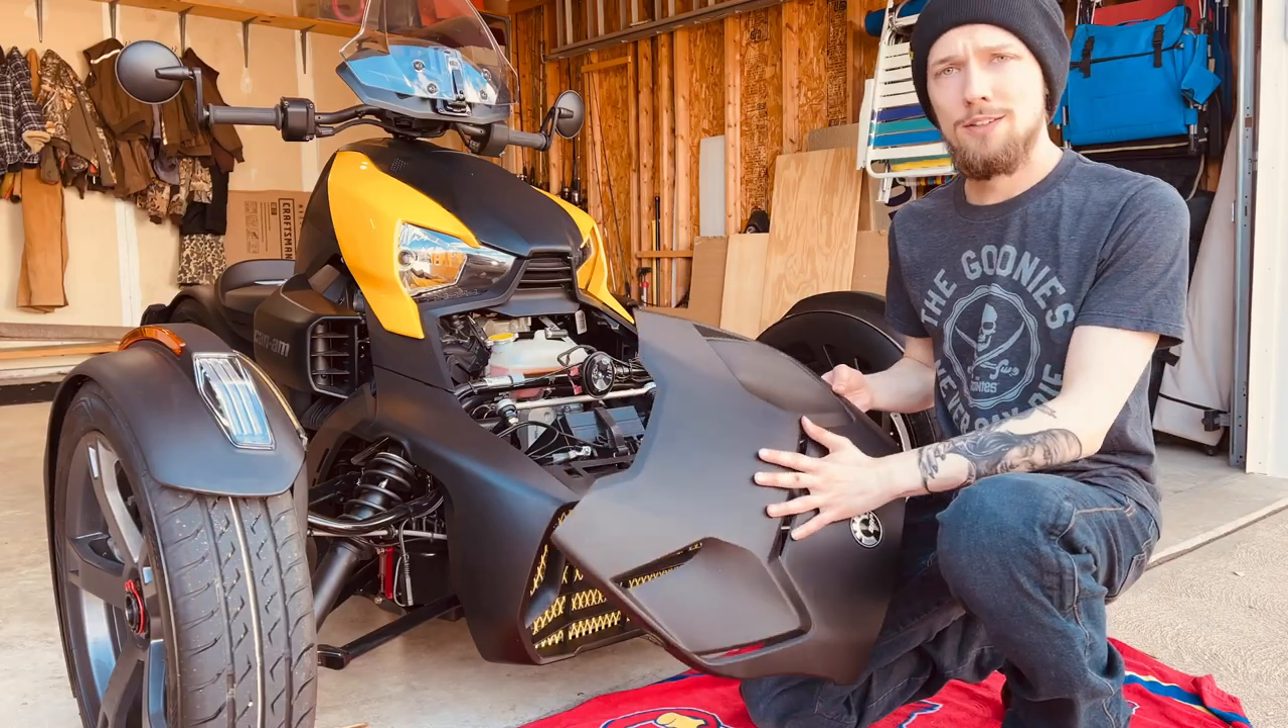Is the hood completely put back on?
No.